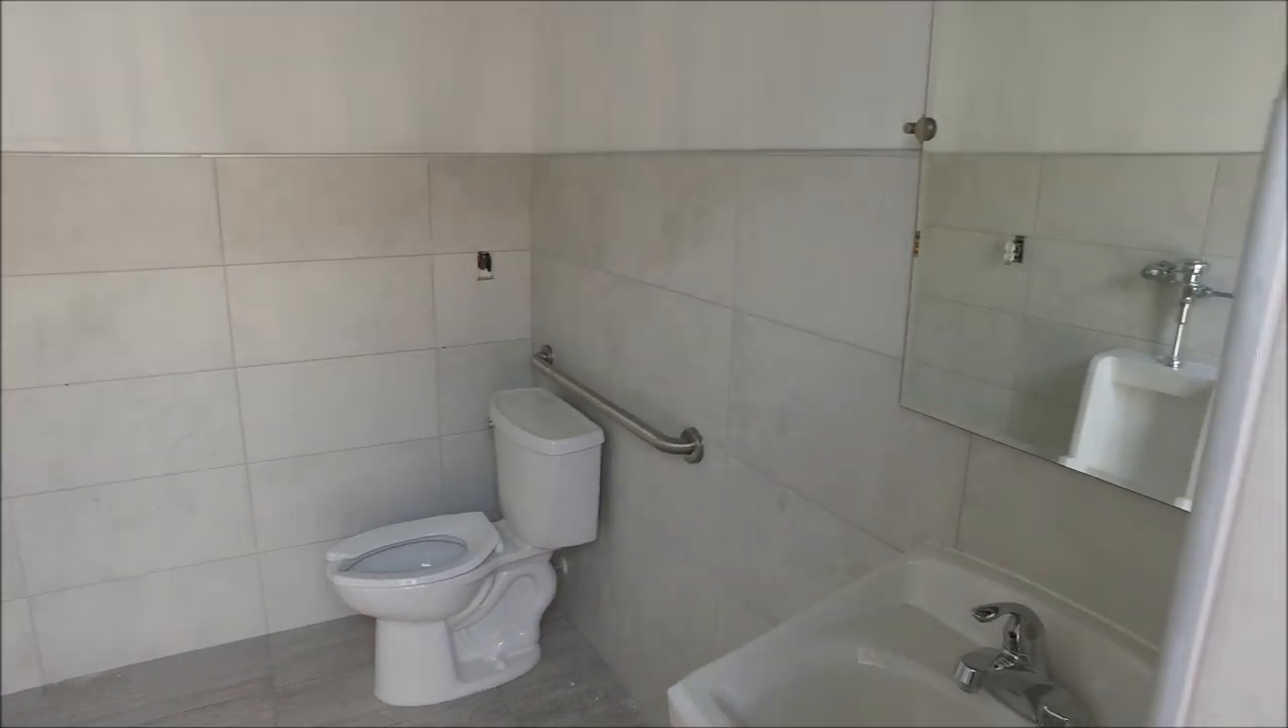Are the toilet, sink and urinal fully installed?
Yes.